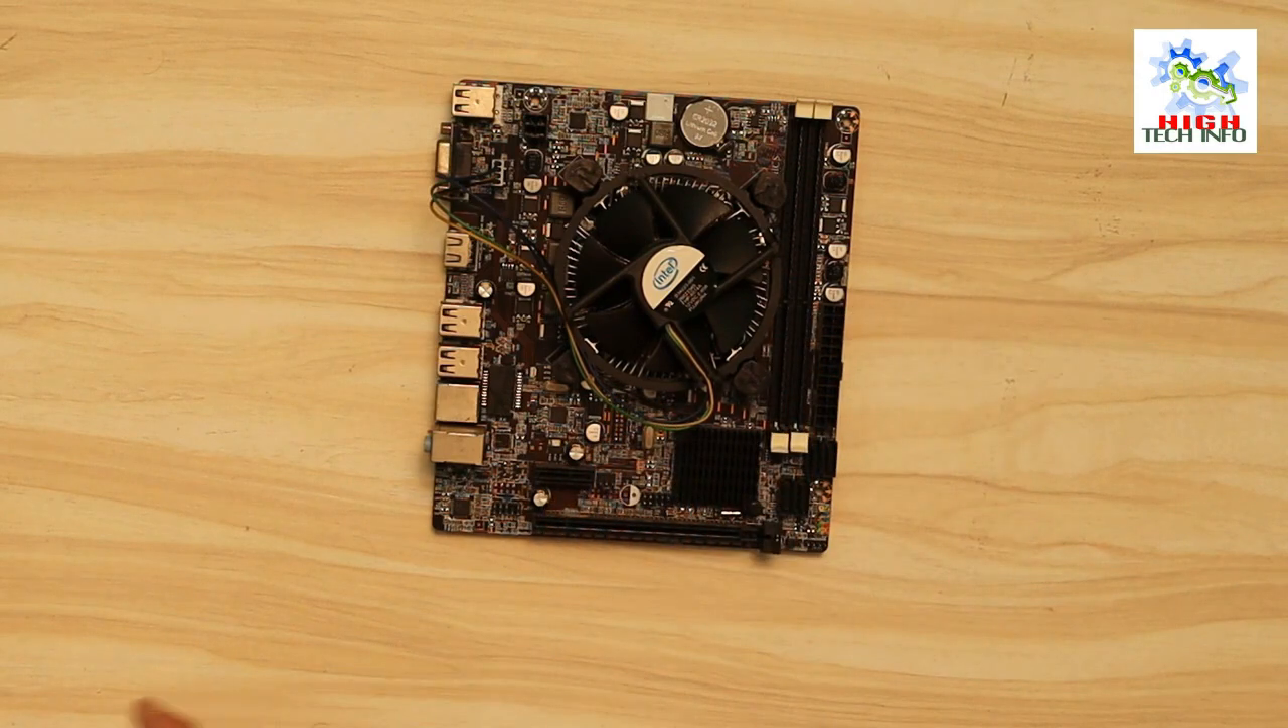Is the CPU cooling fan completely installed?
Yes.